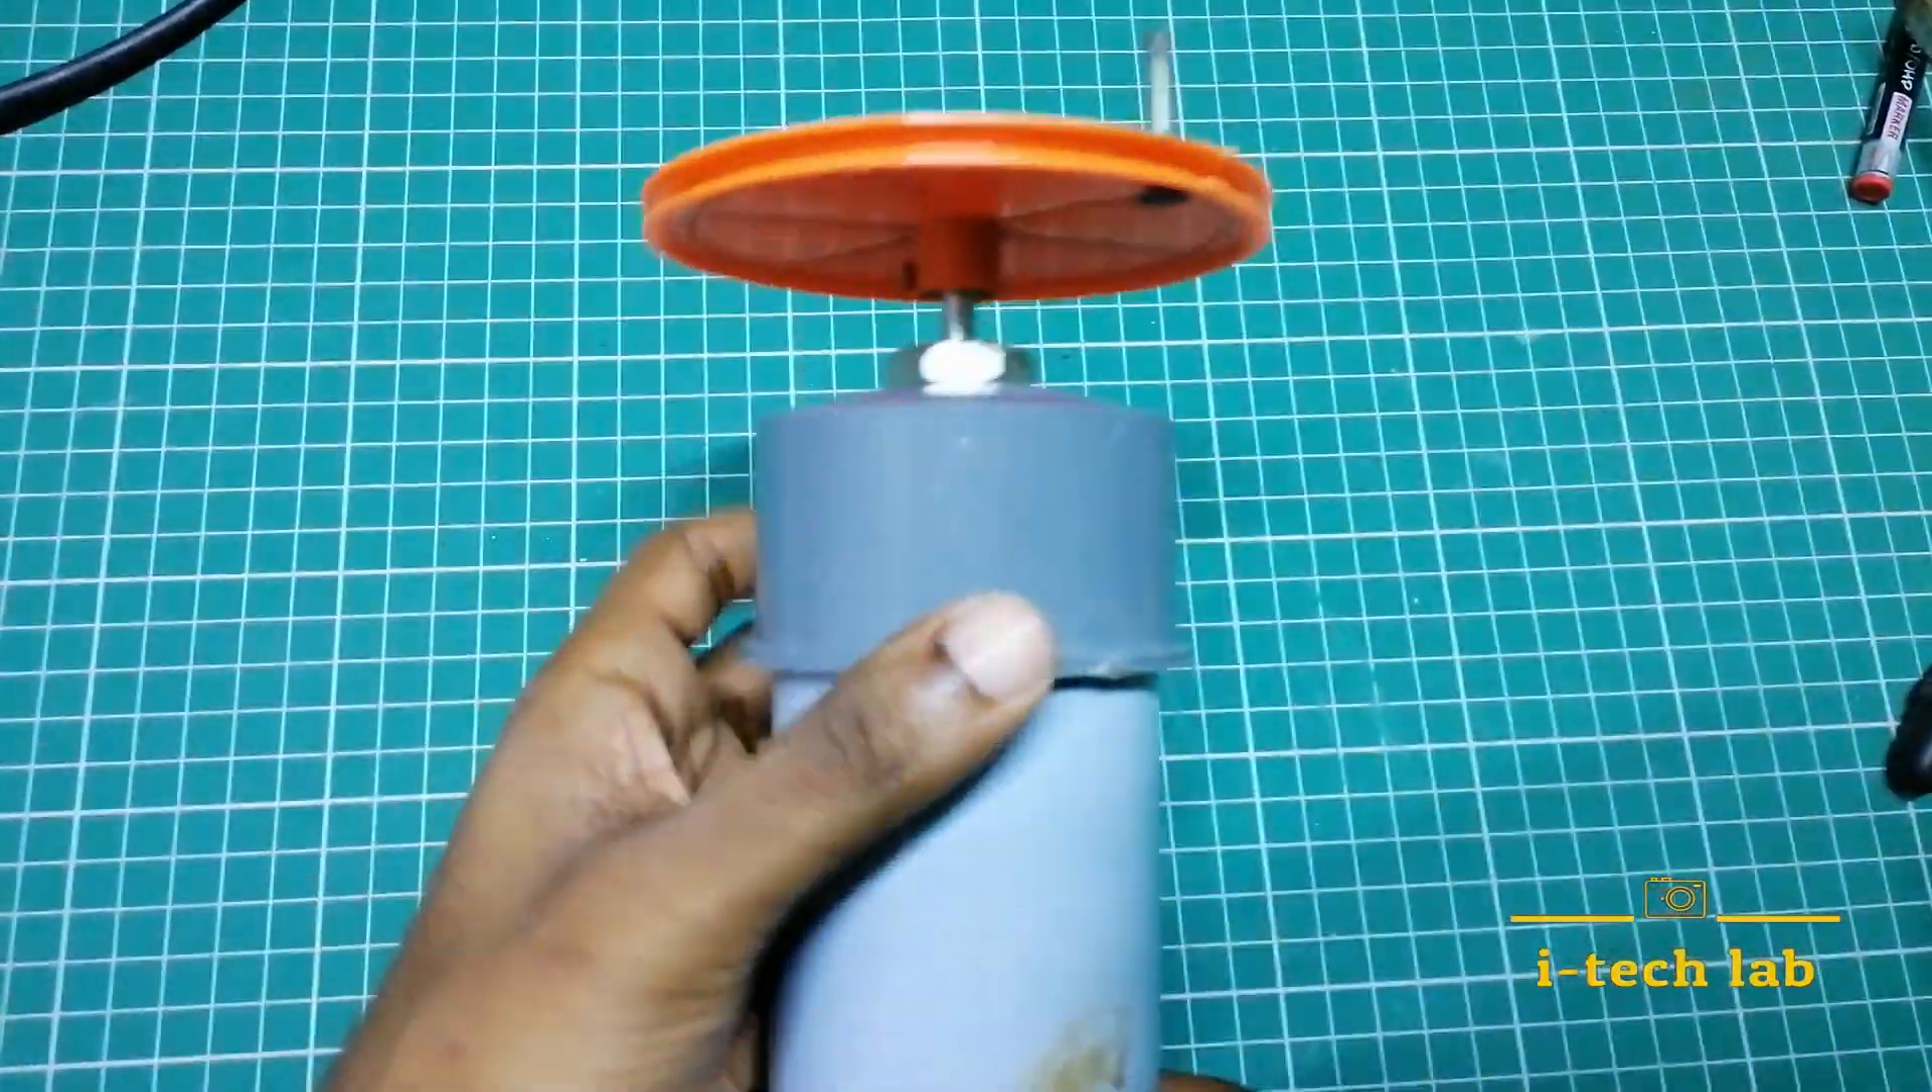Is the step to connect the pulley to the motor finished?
Yes.